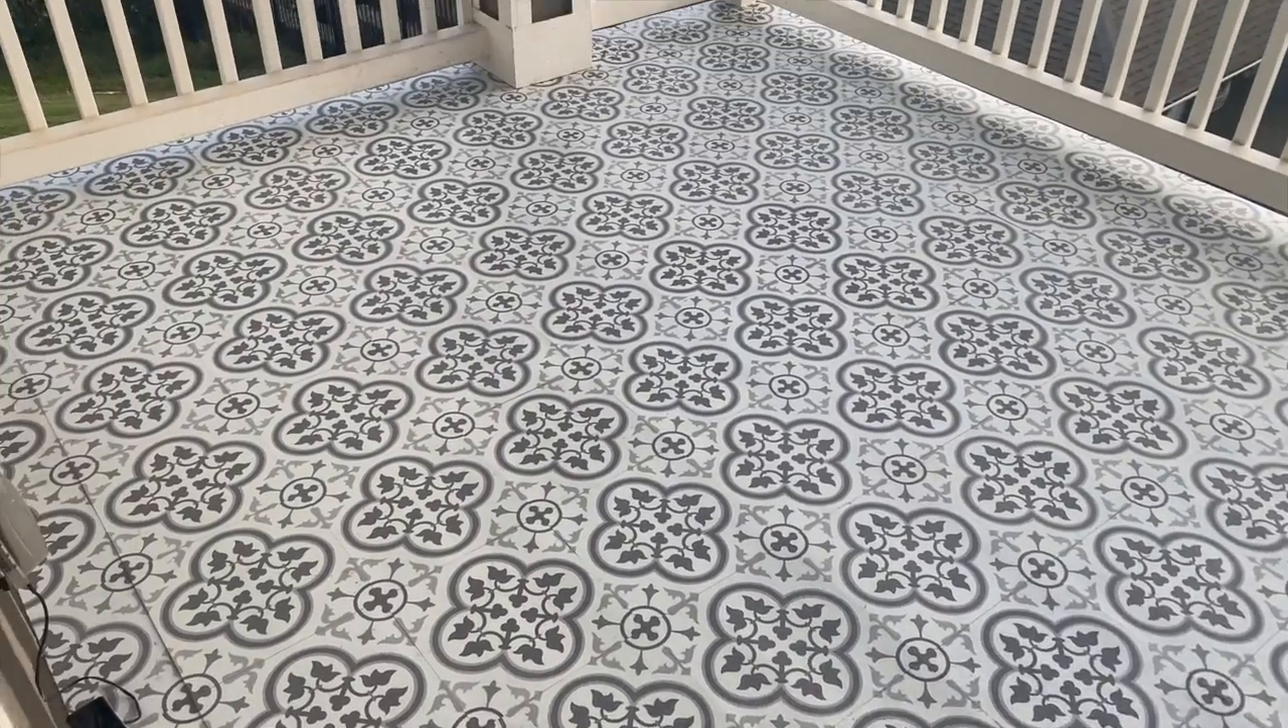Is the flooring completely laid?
Yes.